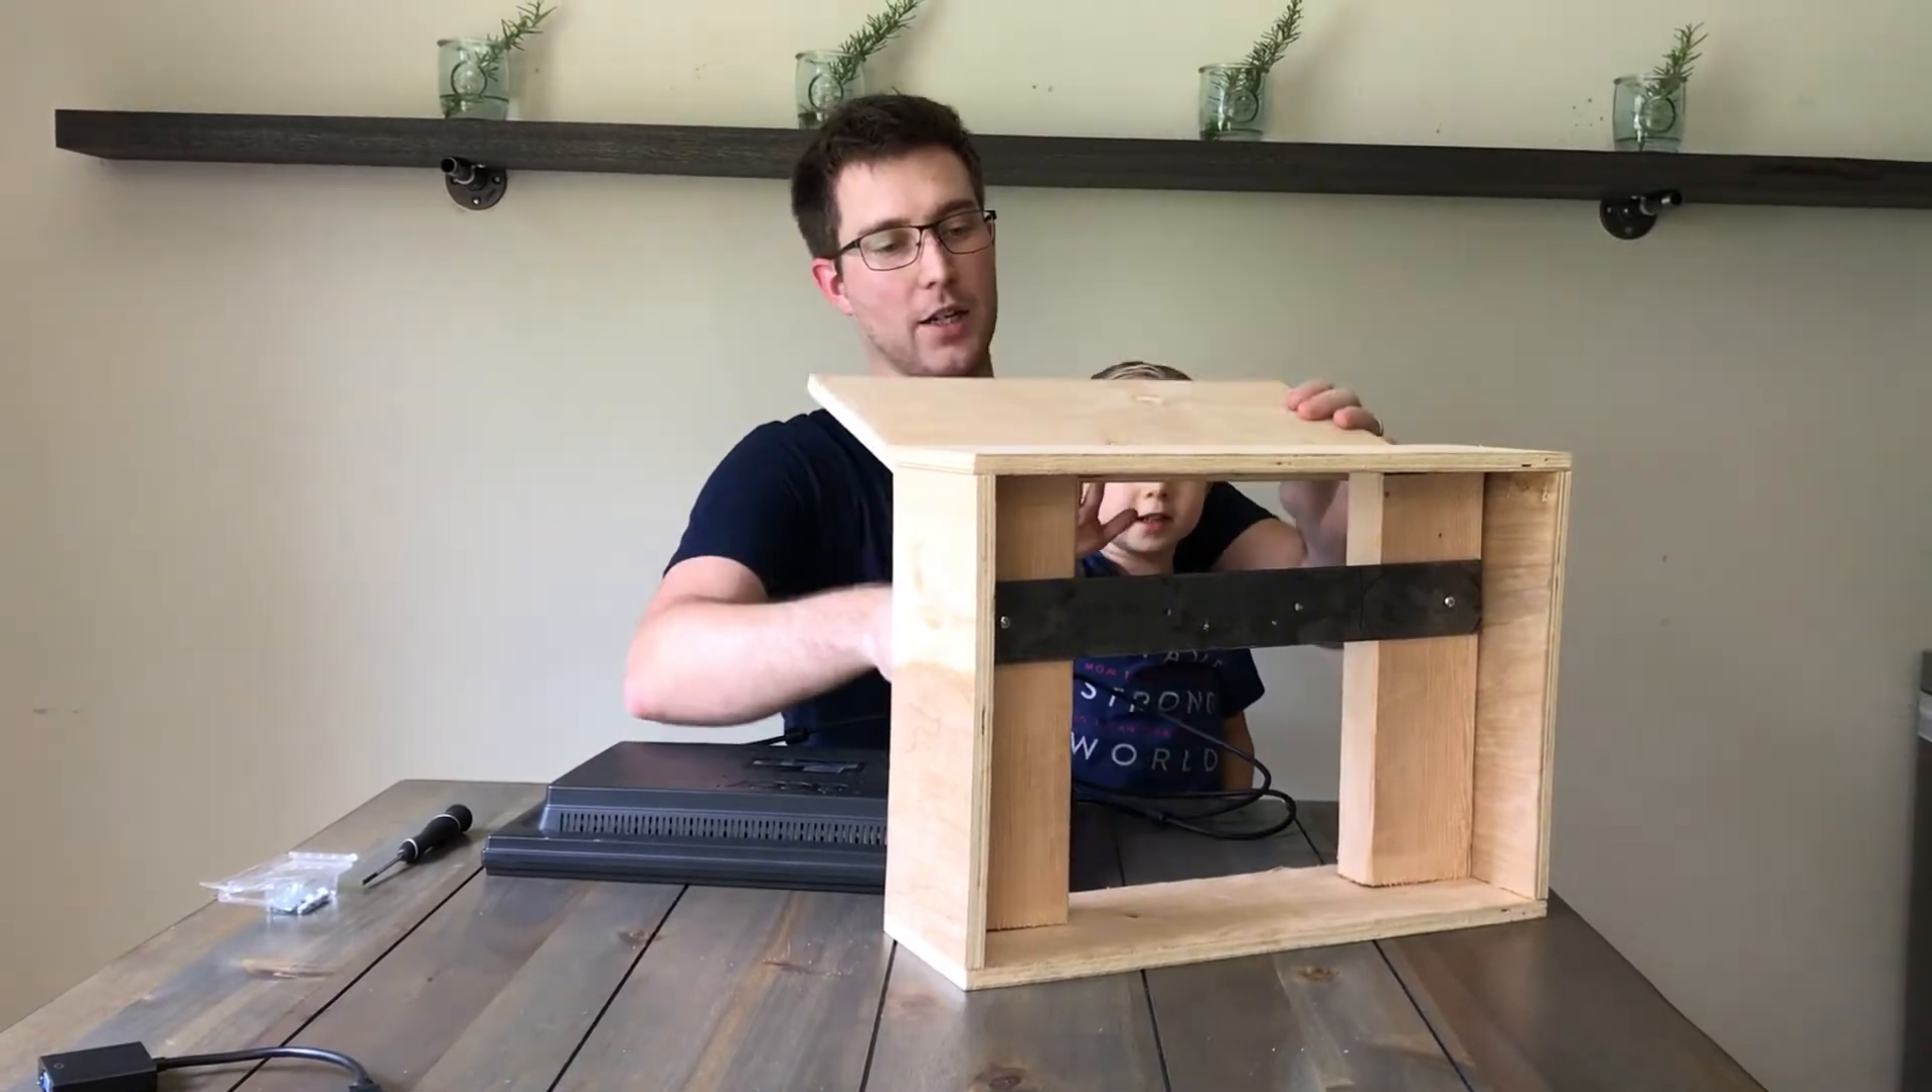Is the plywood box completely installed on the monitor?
No.